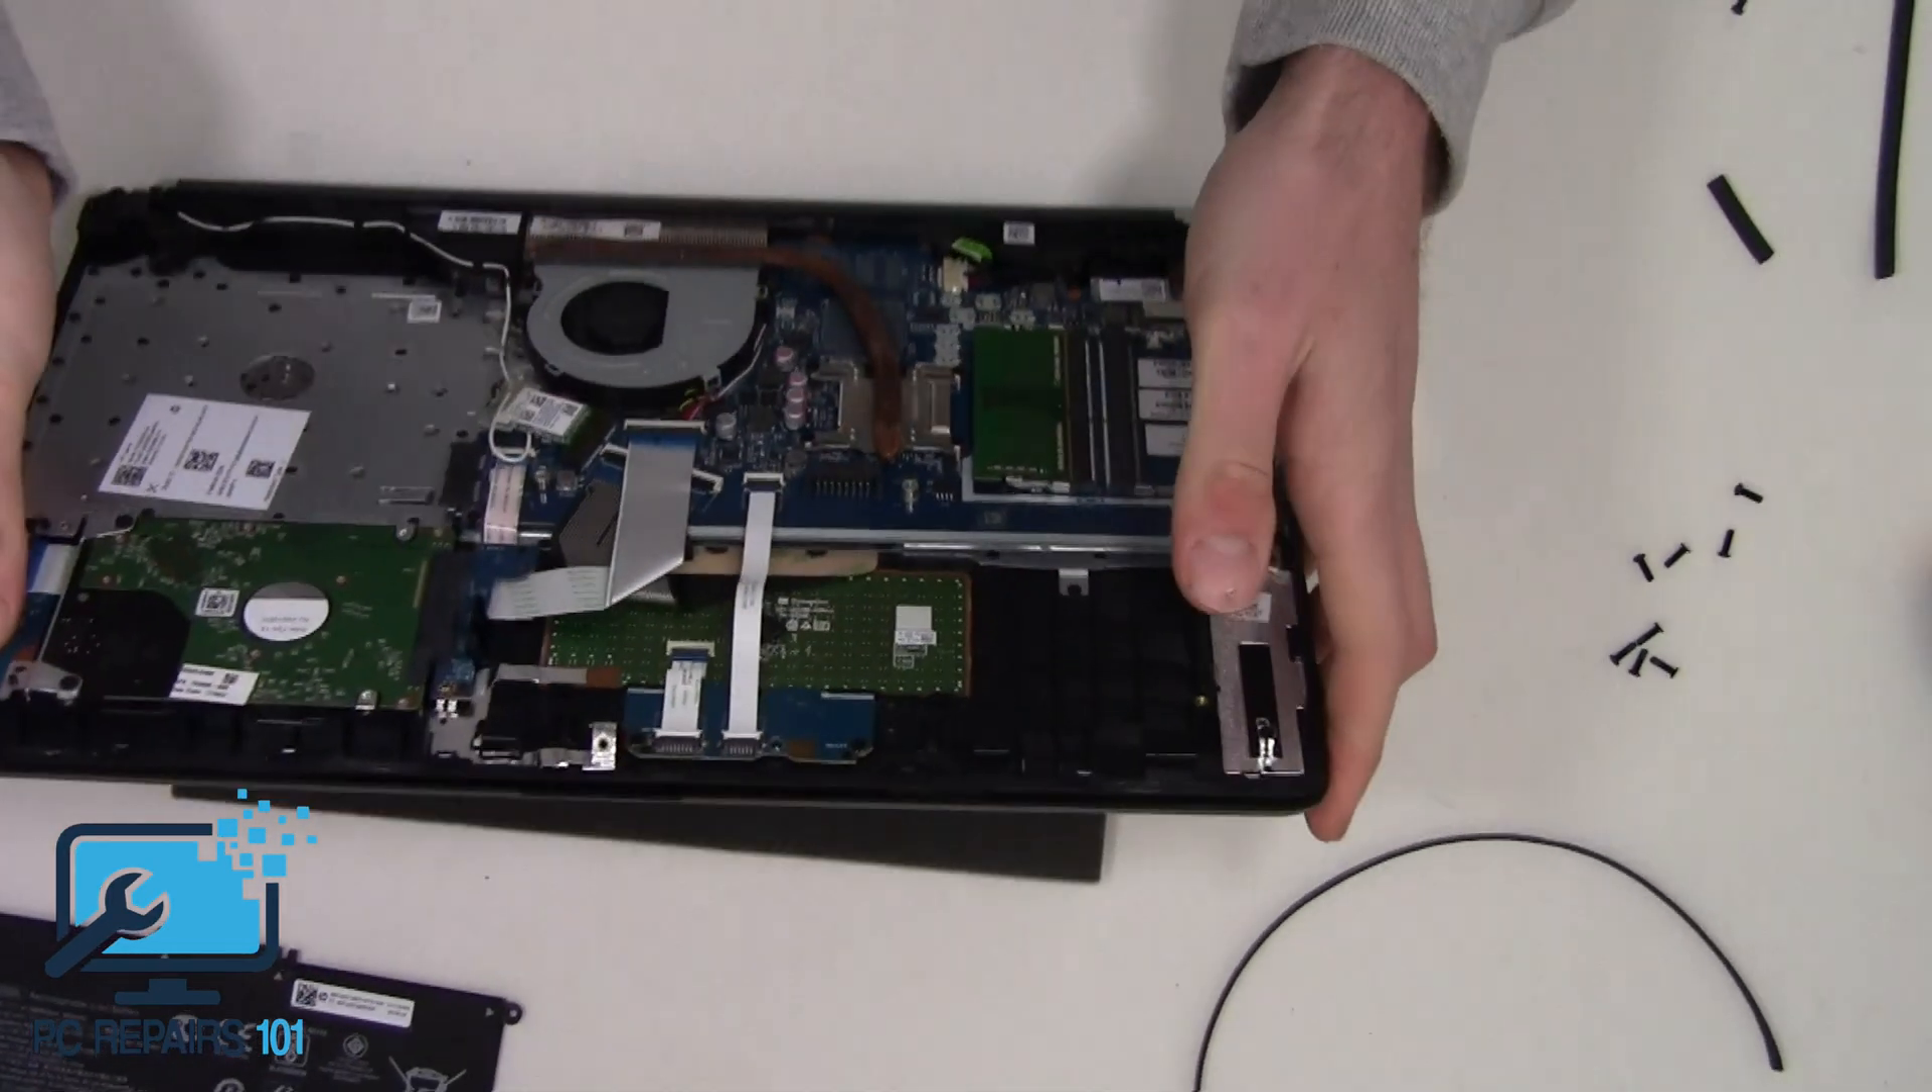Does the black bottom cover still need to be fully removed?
No.